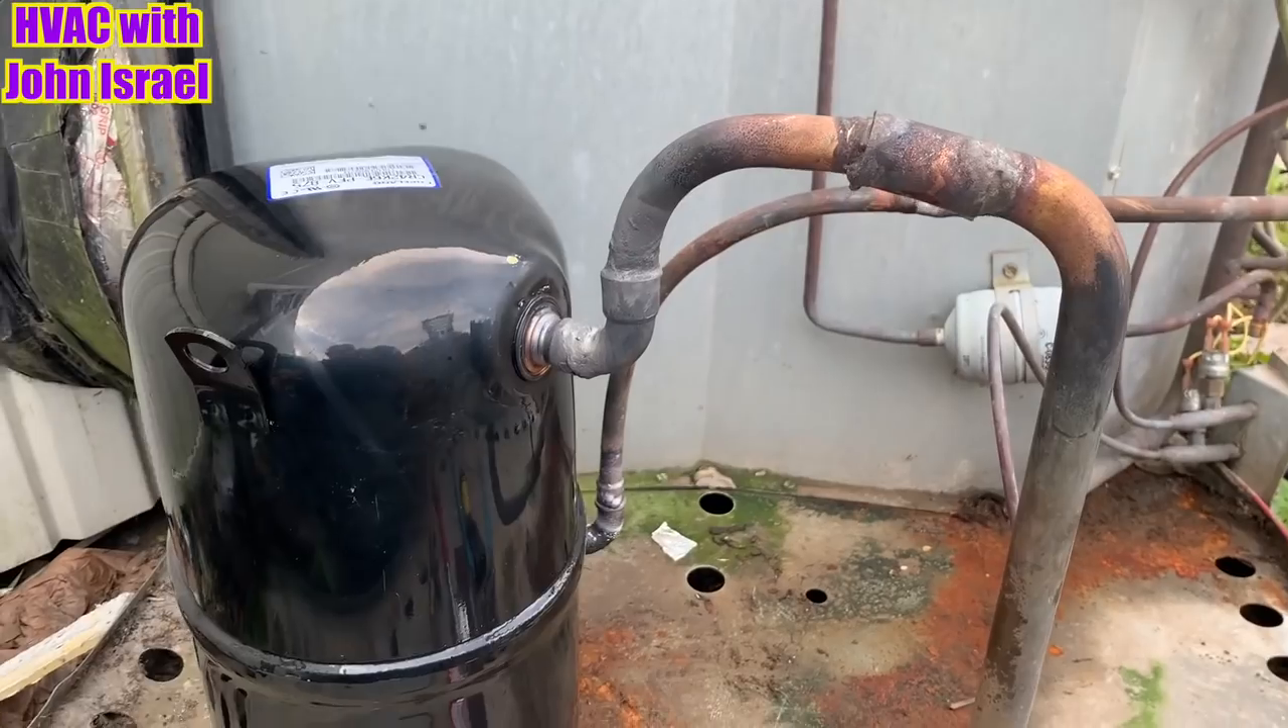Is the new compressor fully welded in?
Yes.